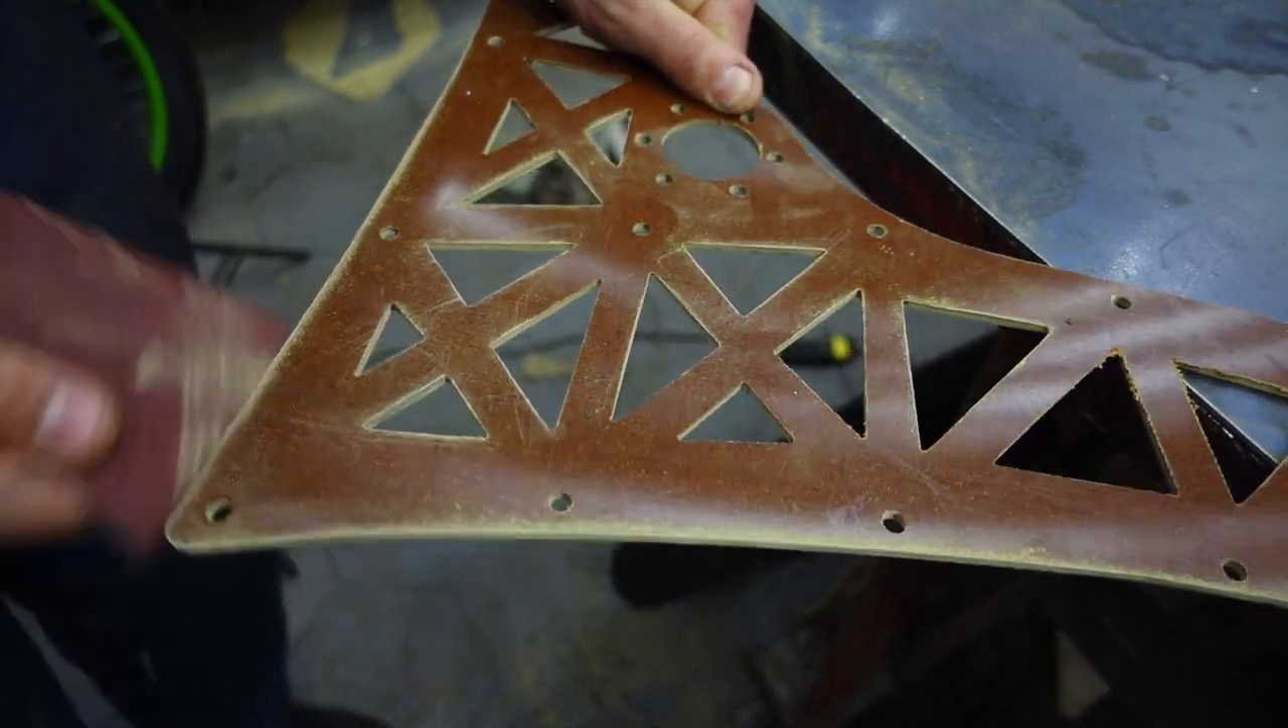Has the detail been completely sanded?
No.